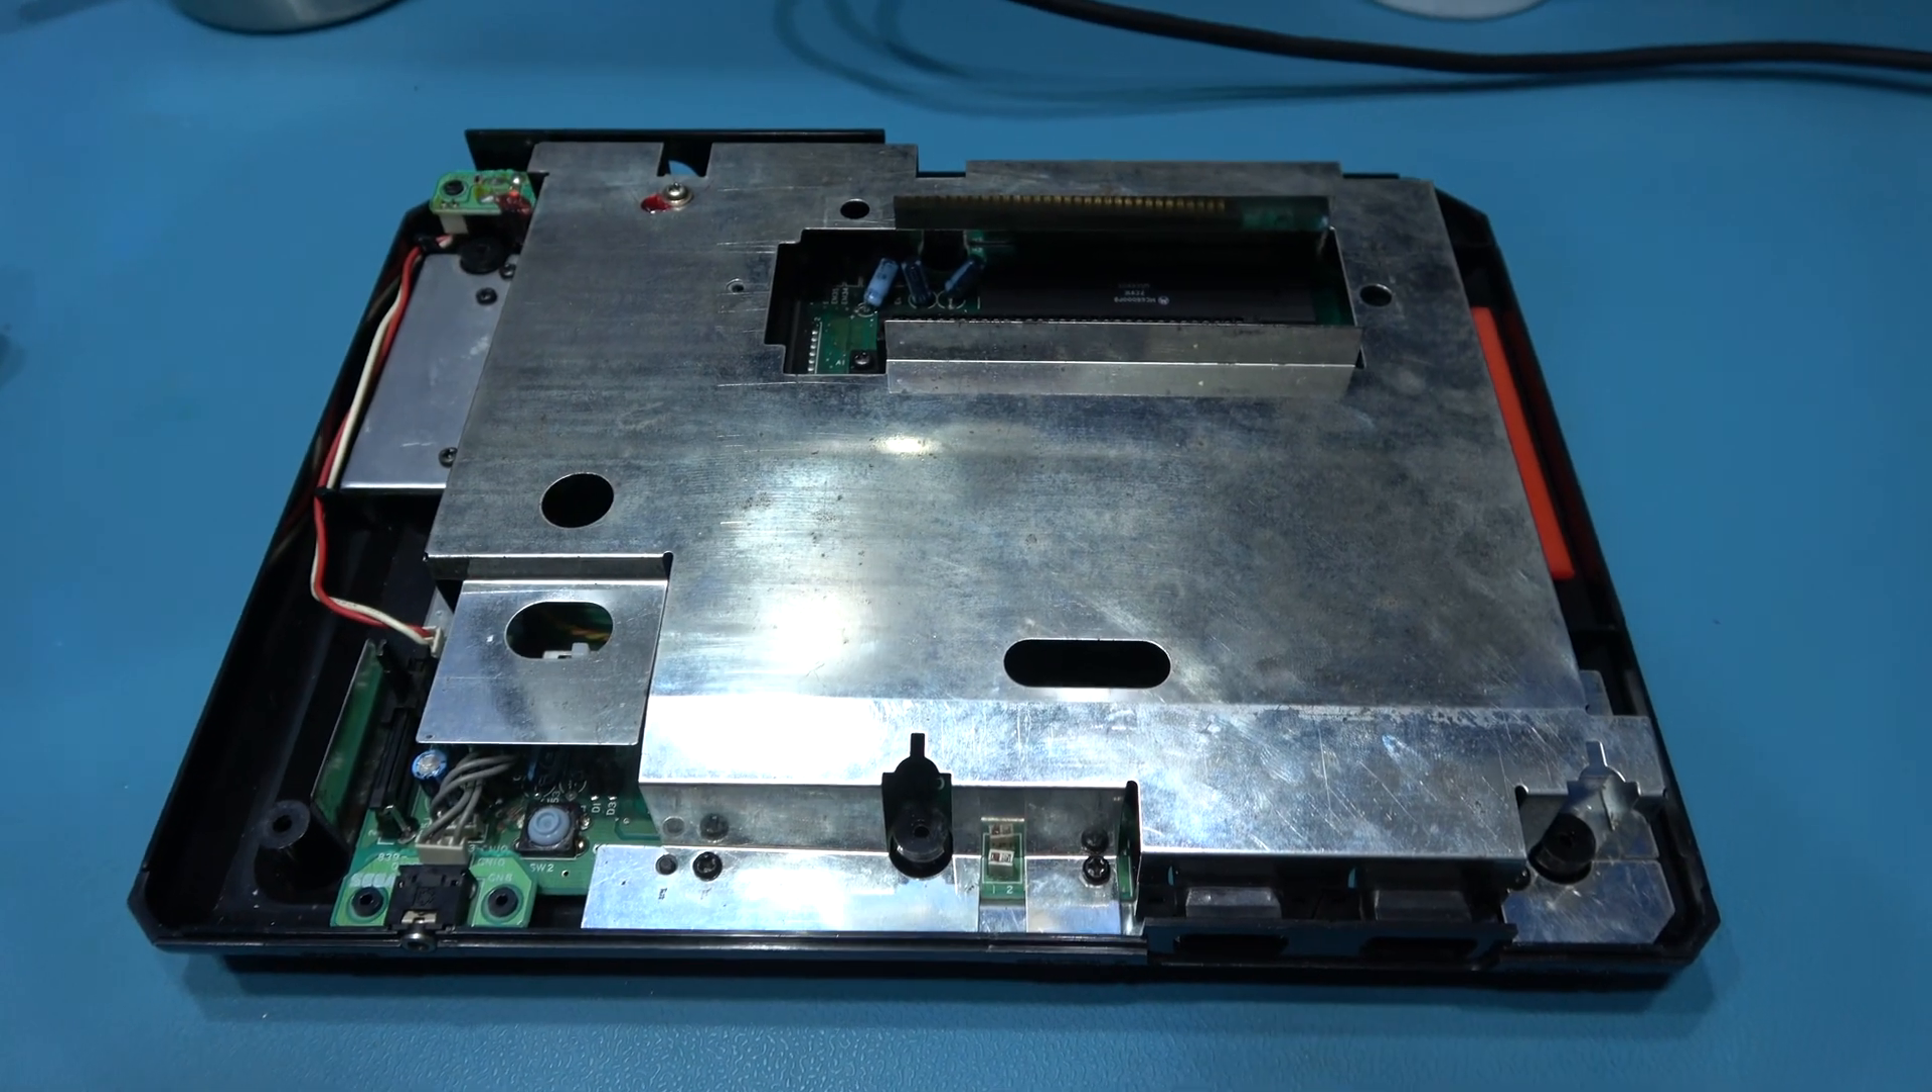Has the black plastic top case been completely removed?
Yes.